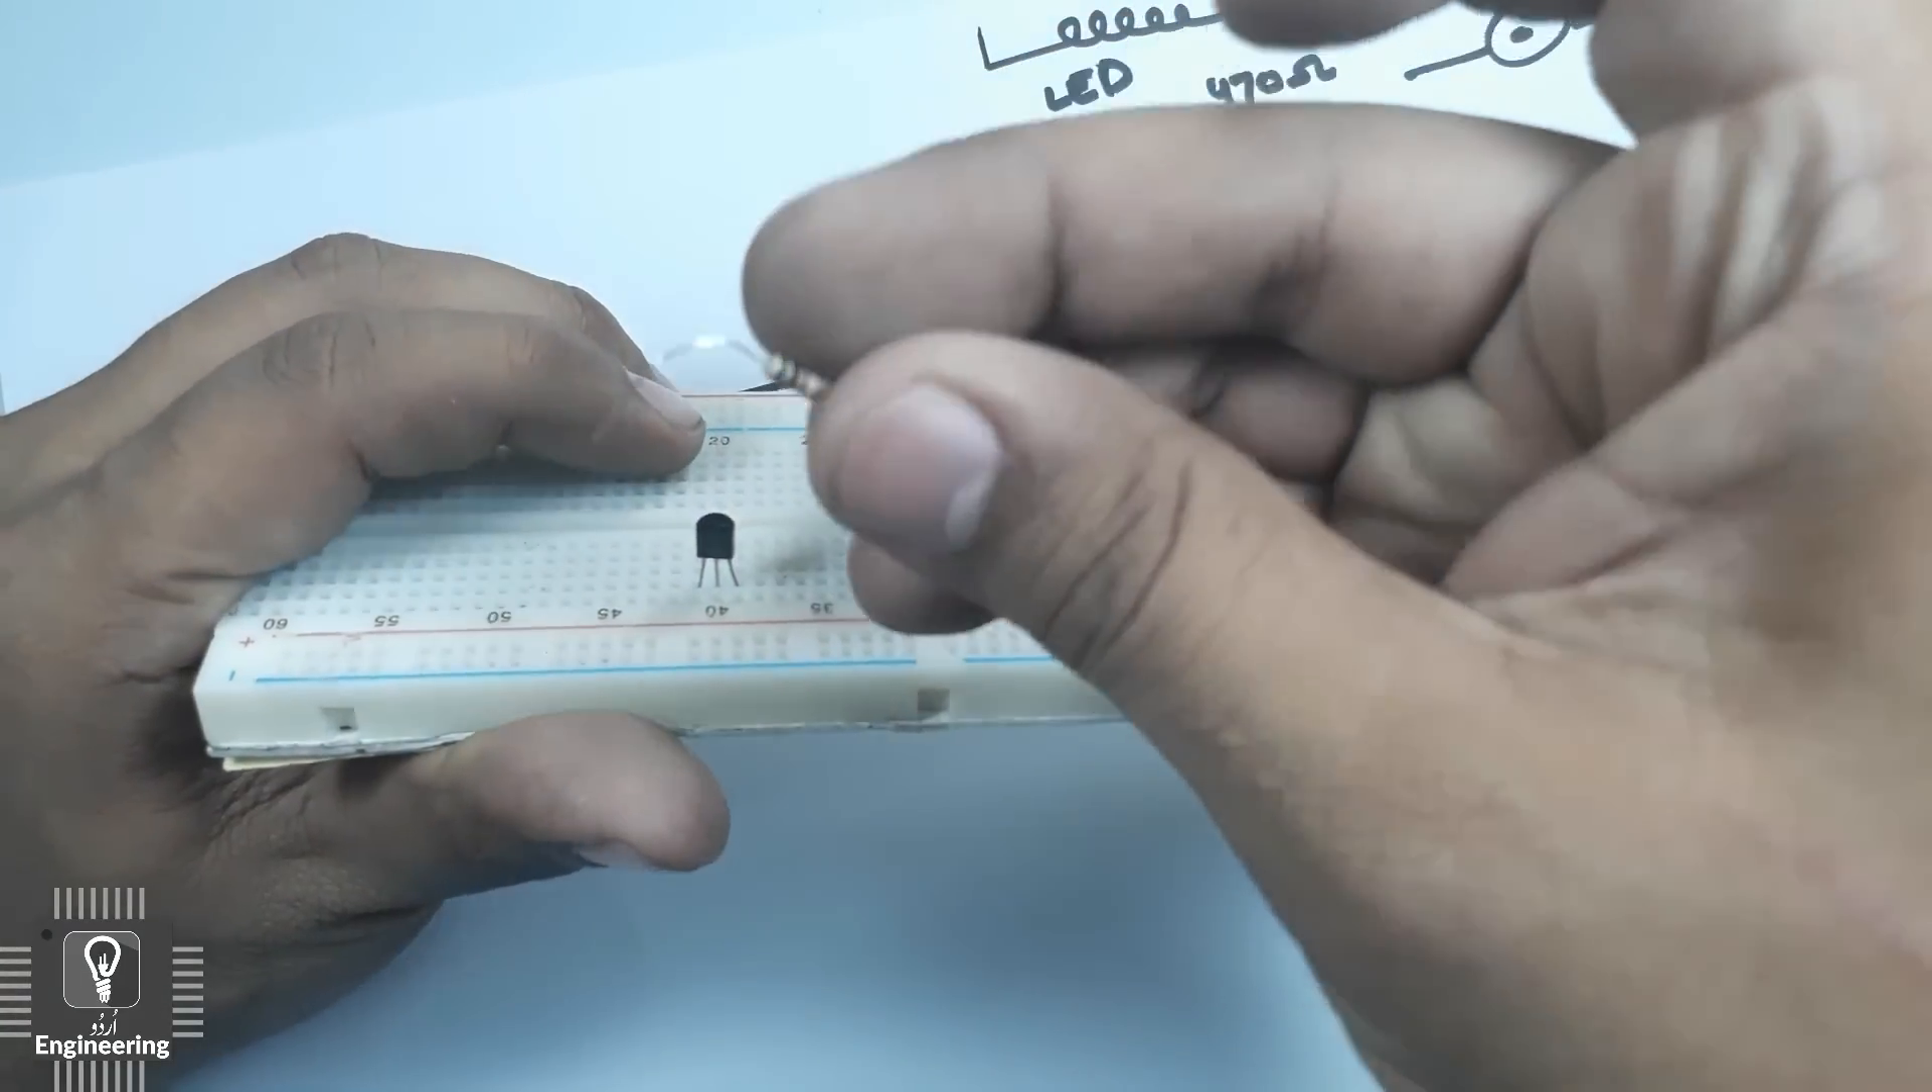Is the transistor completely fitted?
Yes.